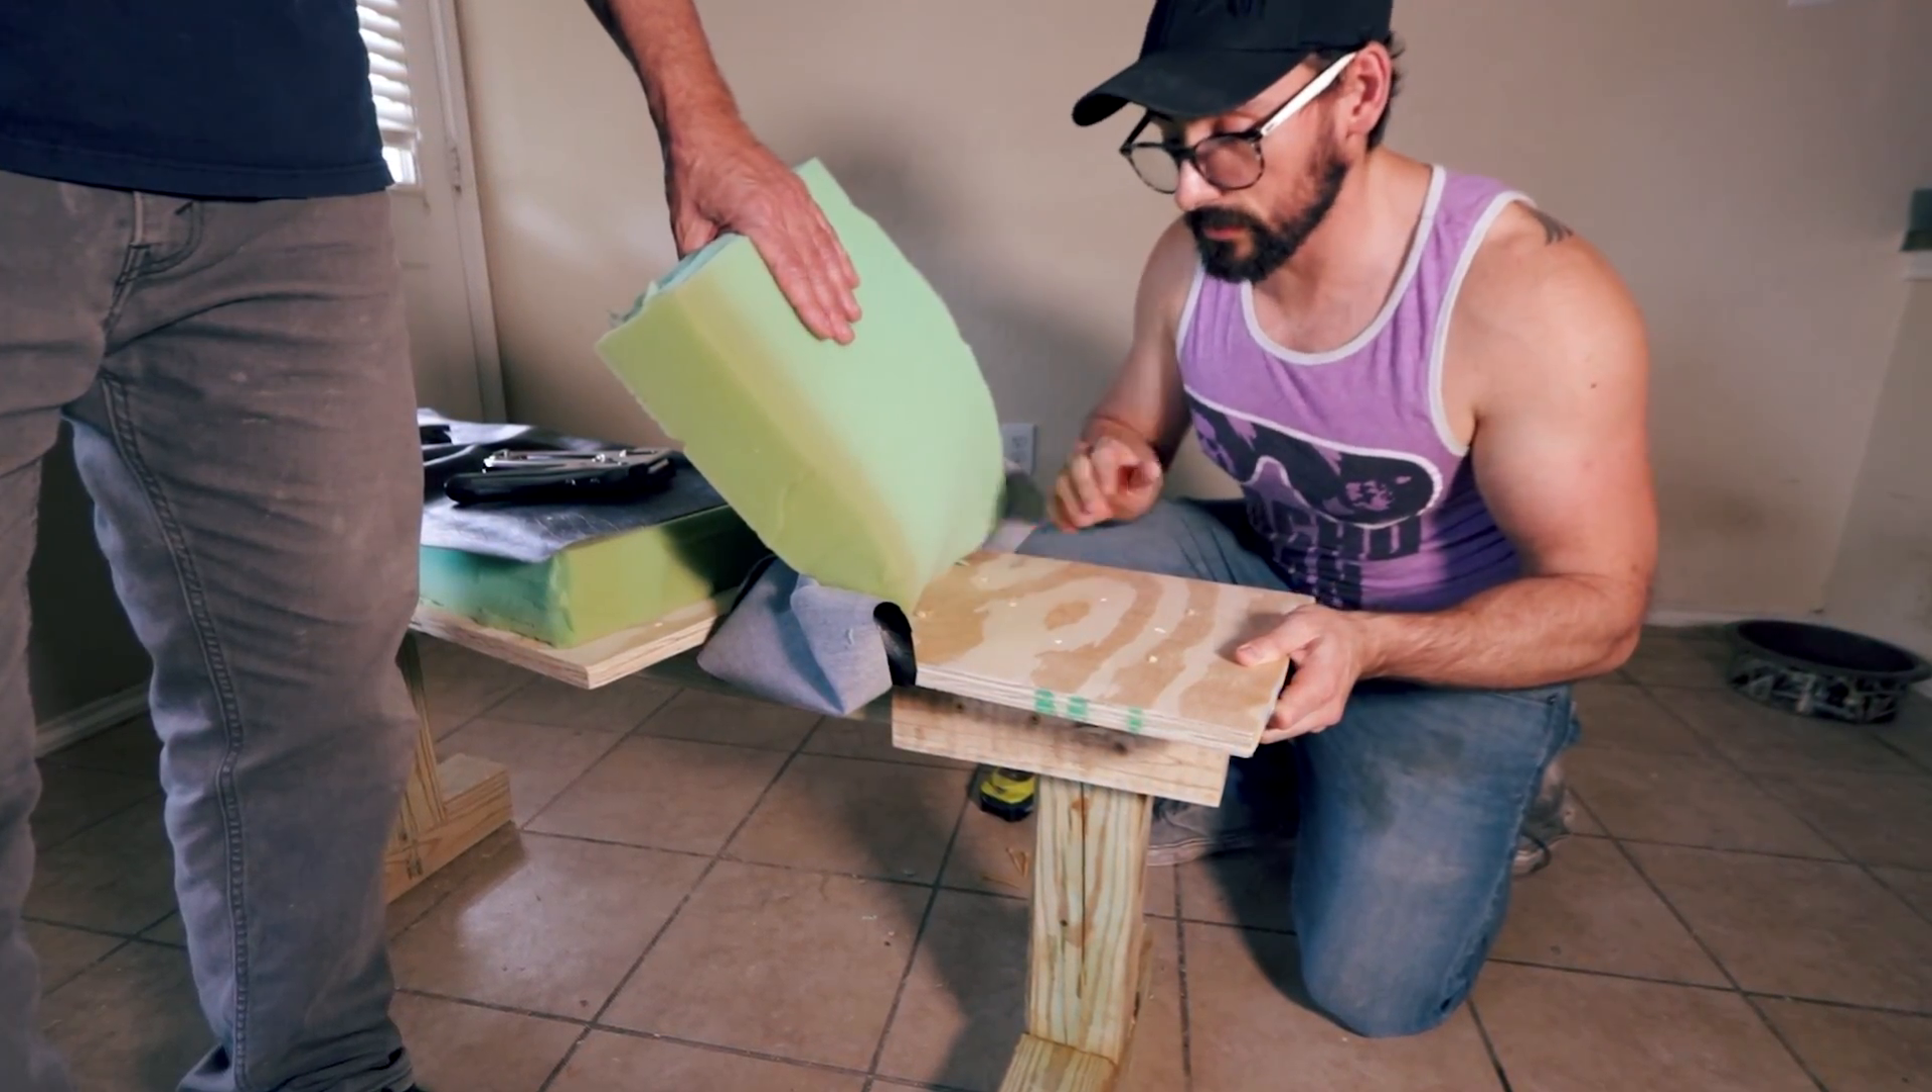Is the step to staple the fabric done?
No.